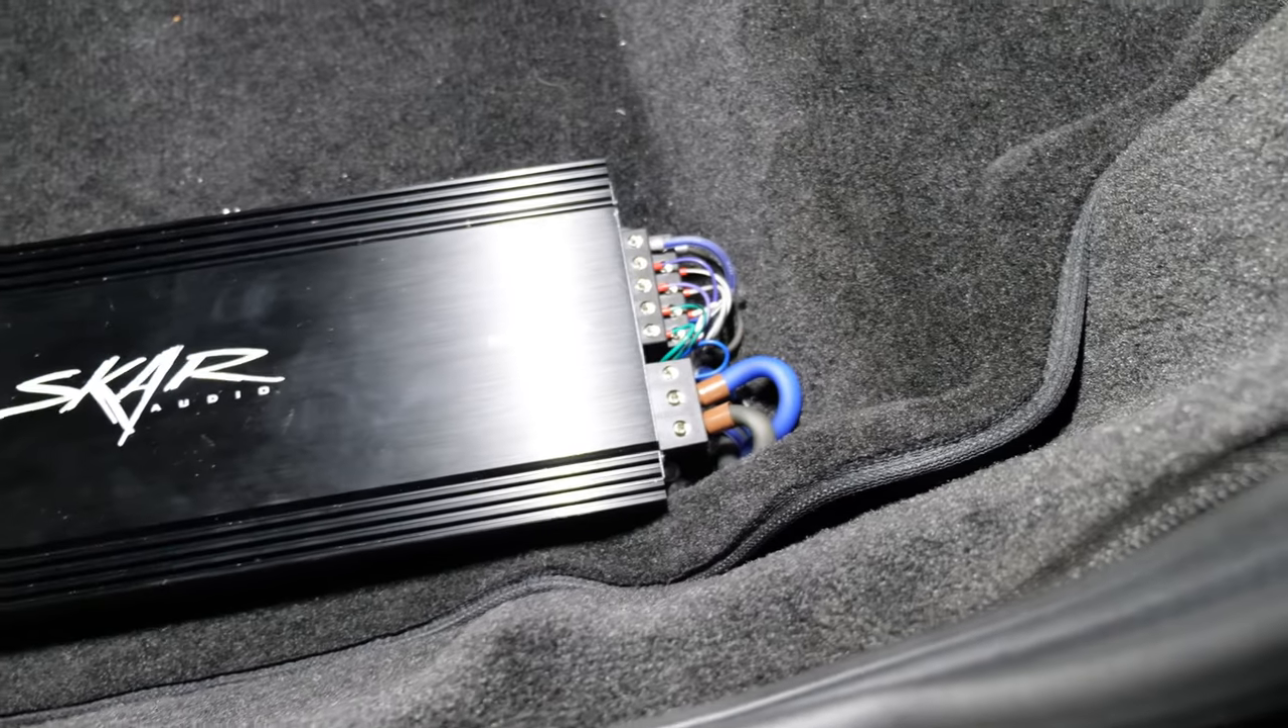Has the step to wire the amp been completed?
Yes.